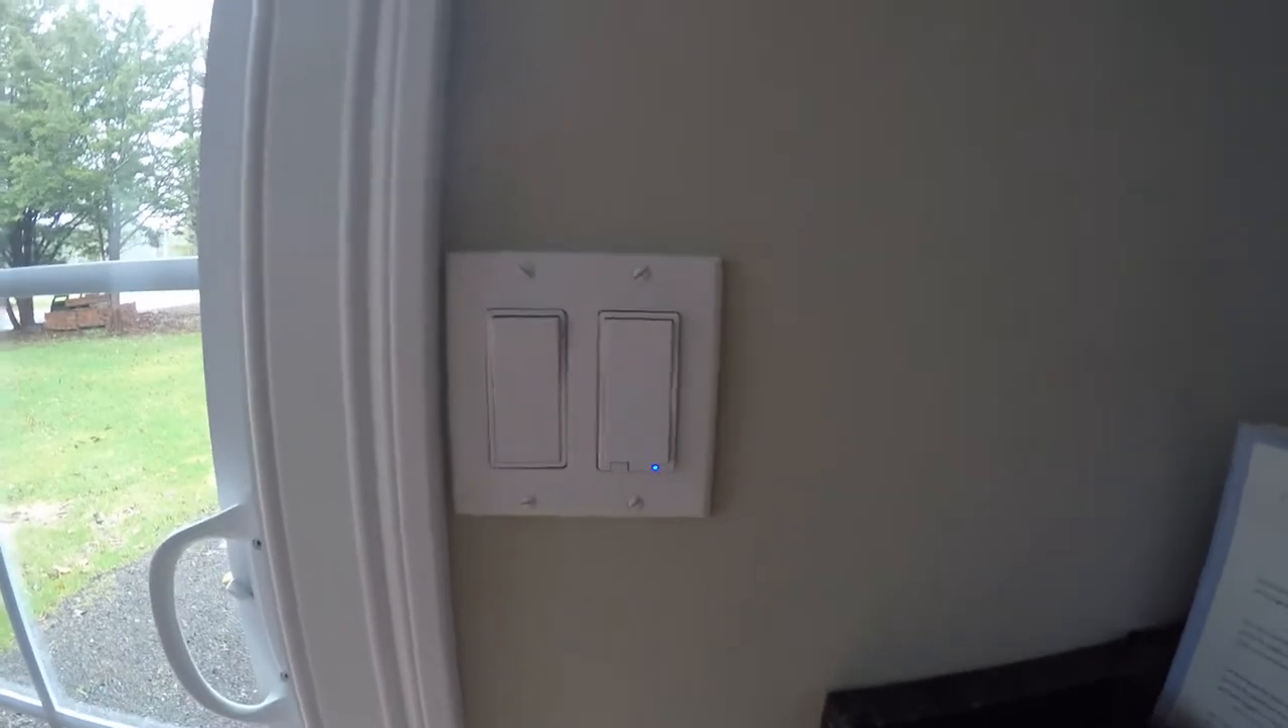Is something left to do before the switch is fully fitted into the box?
No.